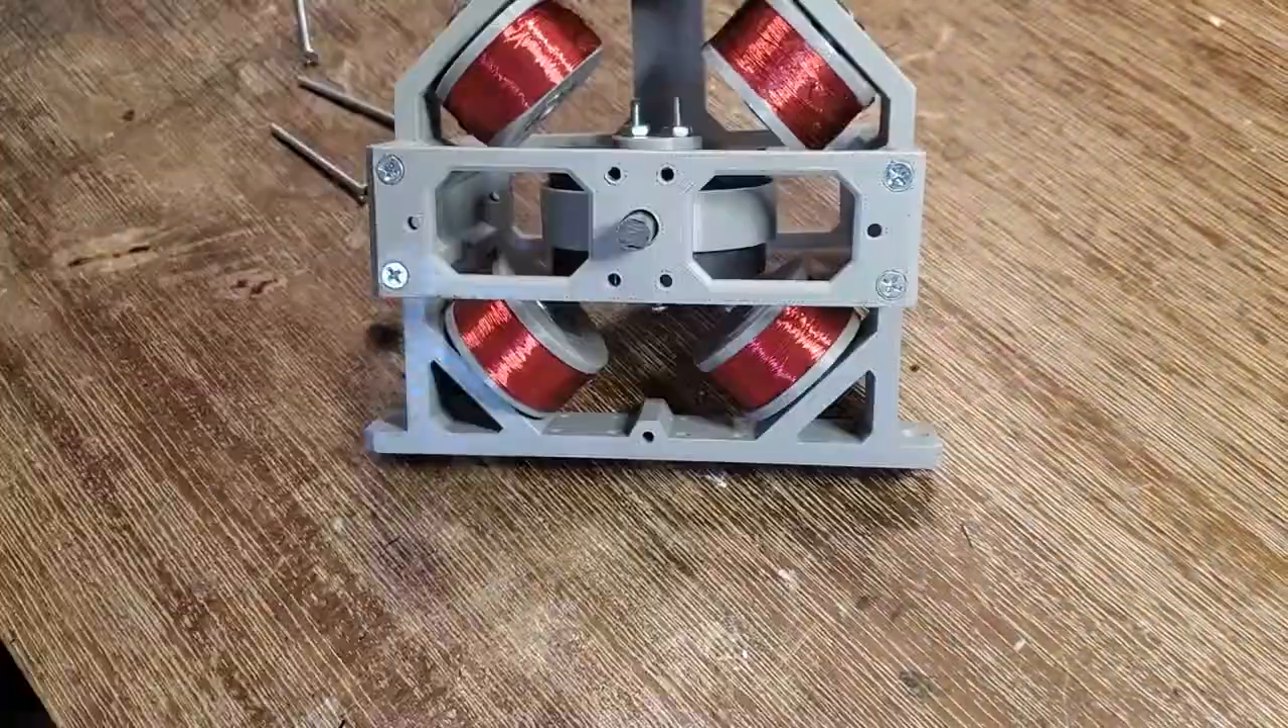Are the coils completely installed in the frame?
Yes.